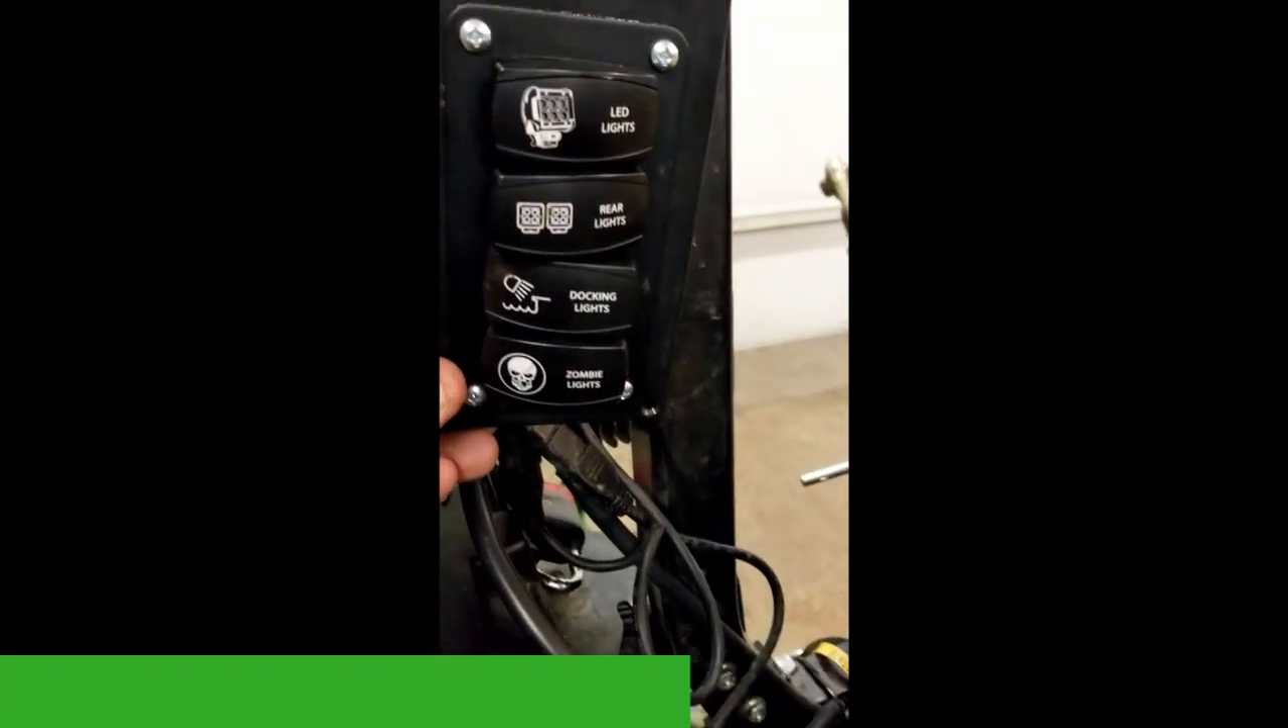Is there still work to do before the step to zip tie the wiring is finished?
Yes.